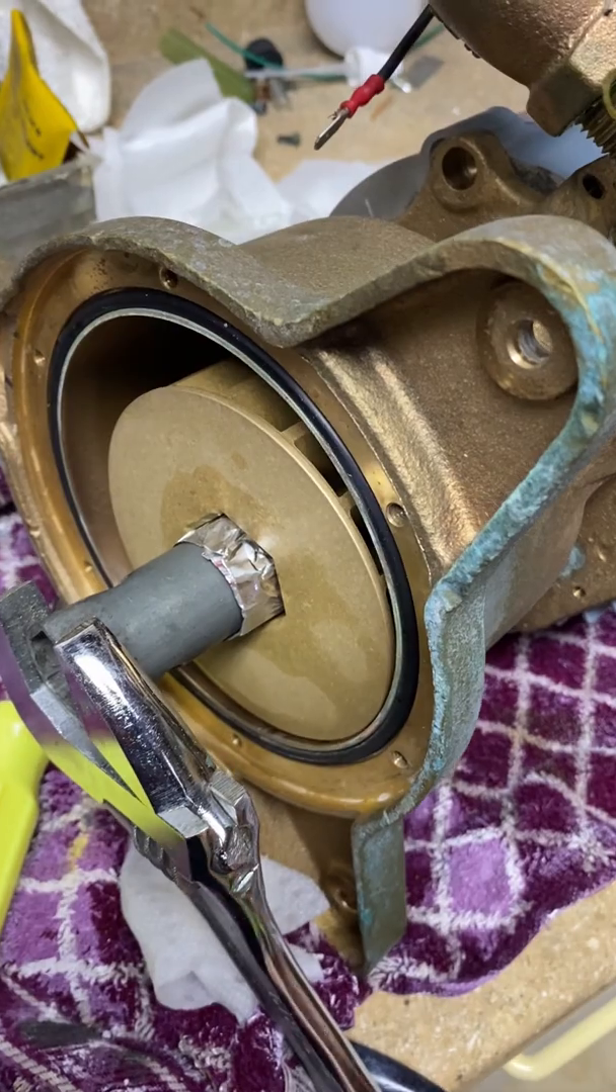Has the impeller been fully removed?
No.